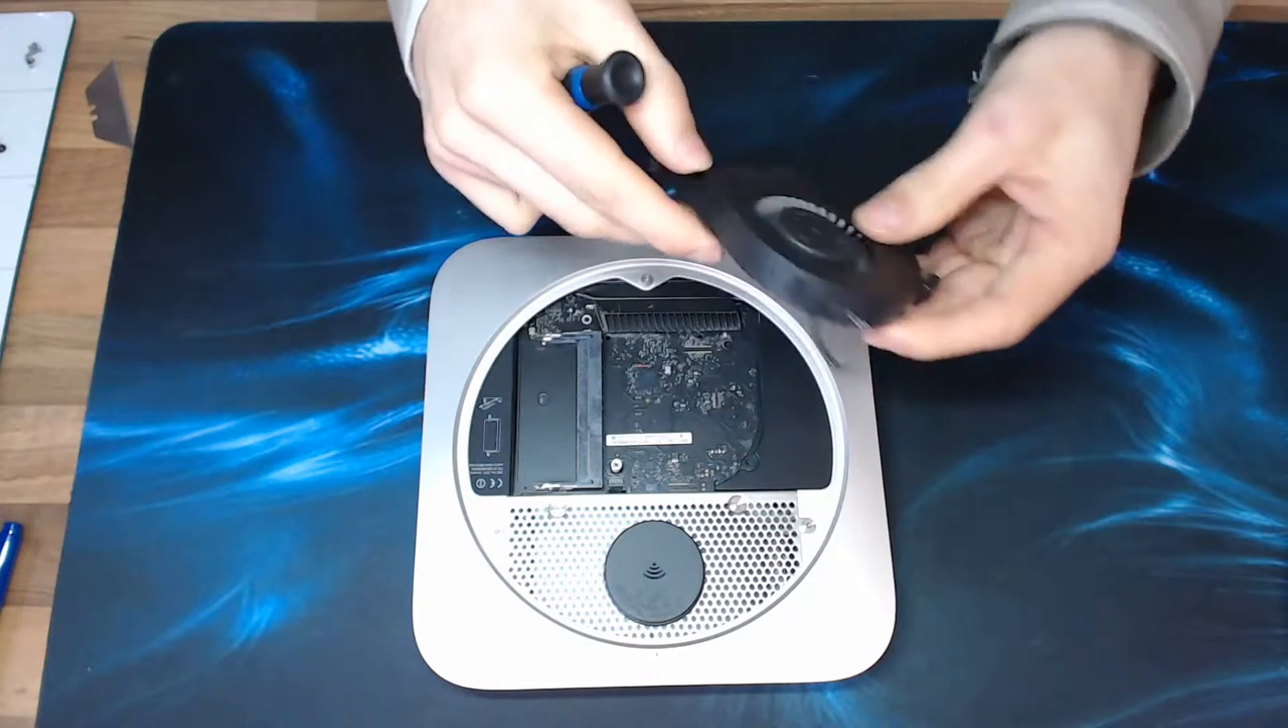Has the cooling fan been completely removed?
Yes.